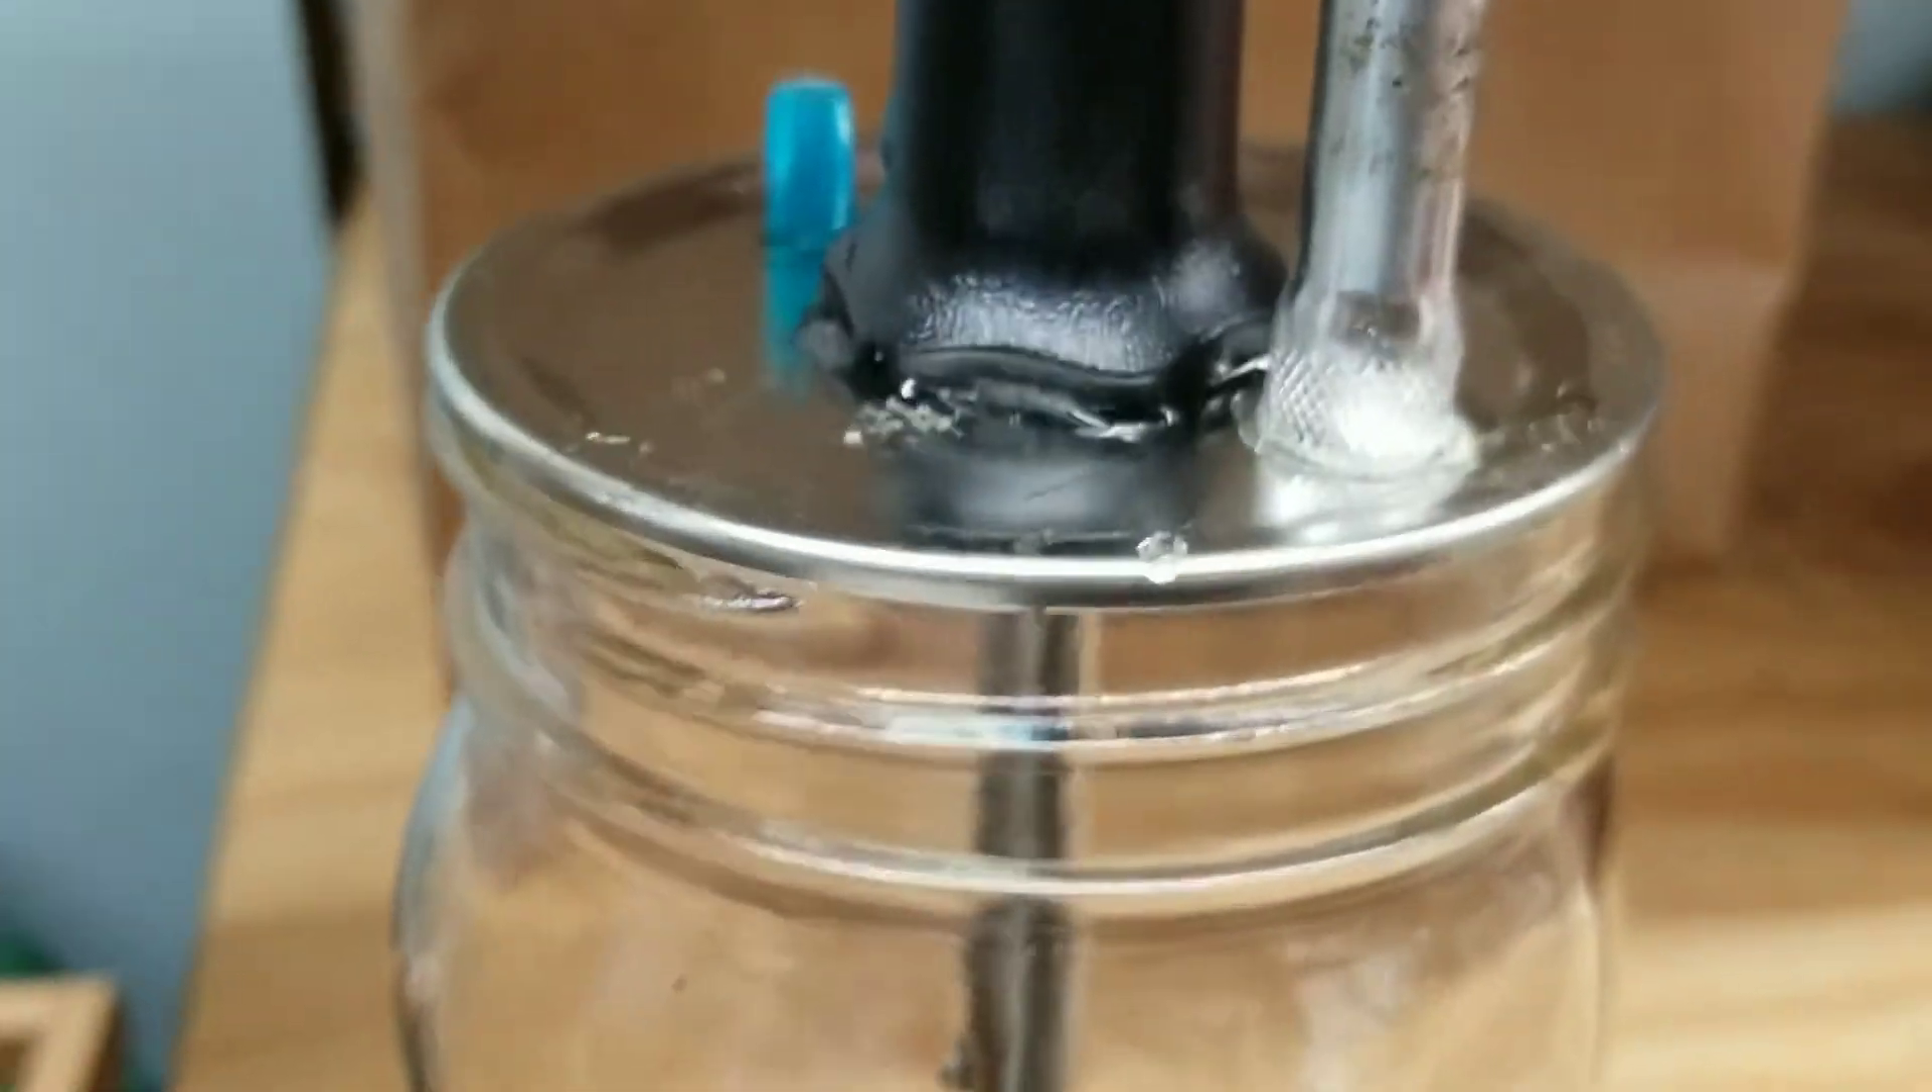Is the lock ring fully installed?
No.